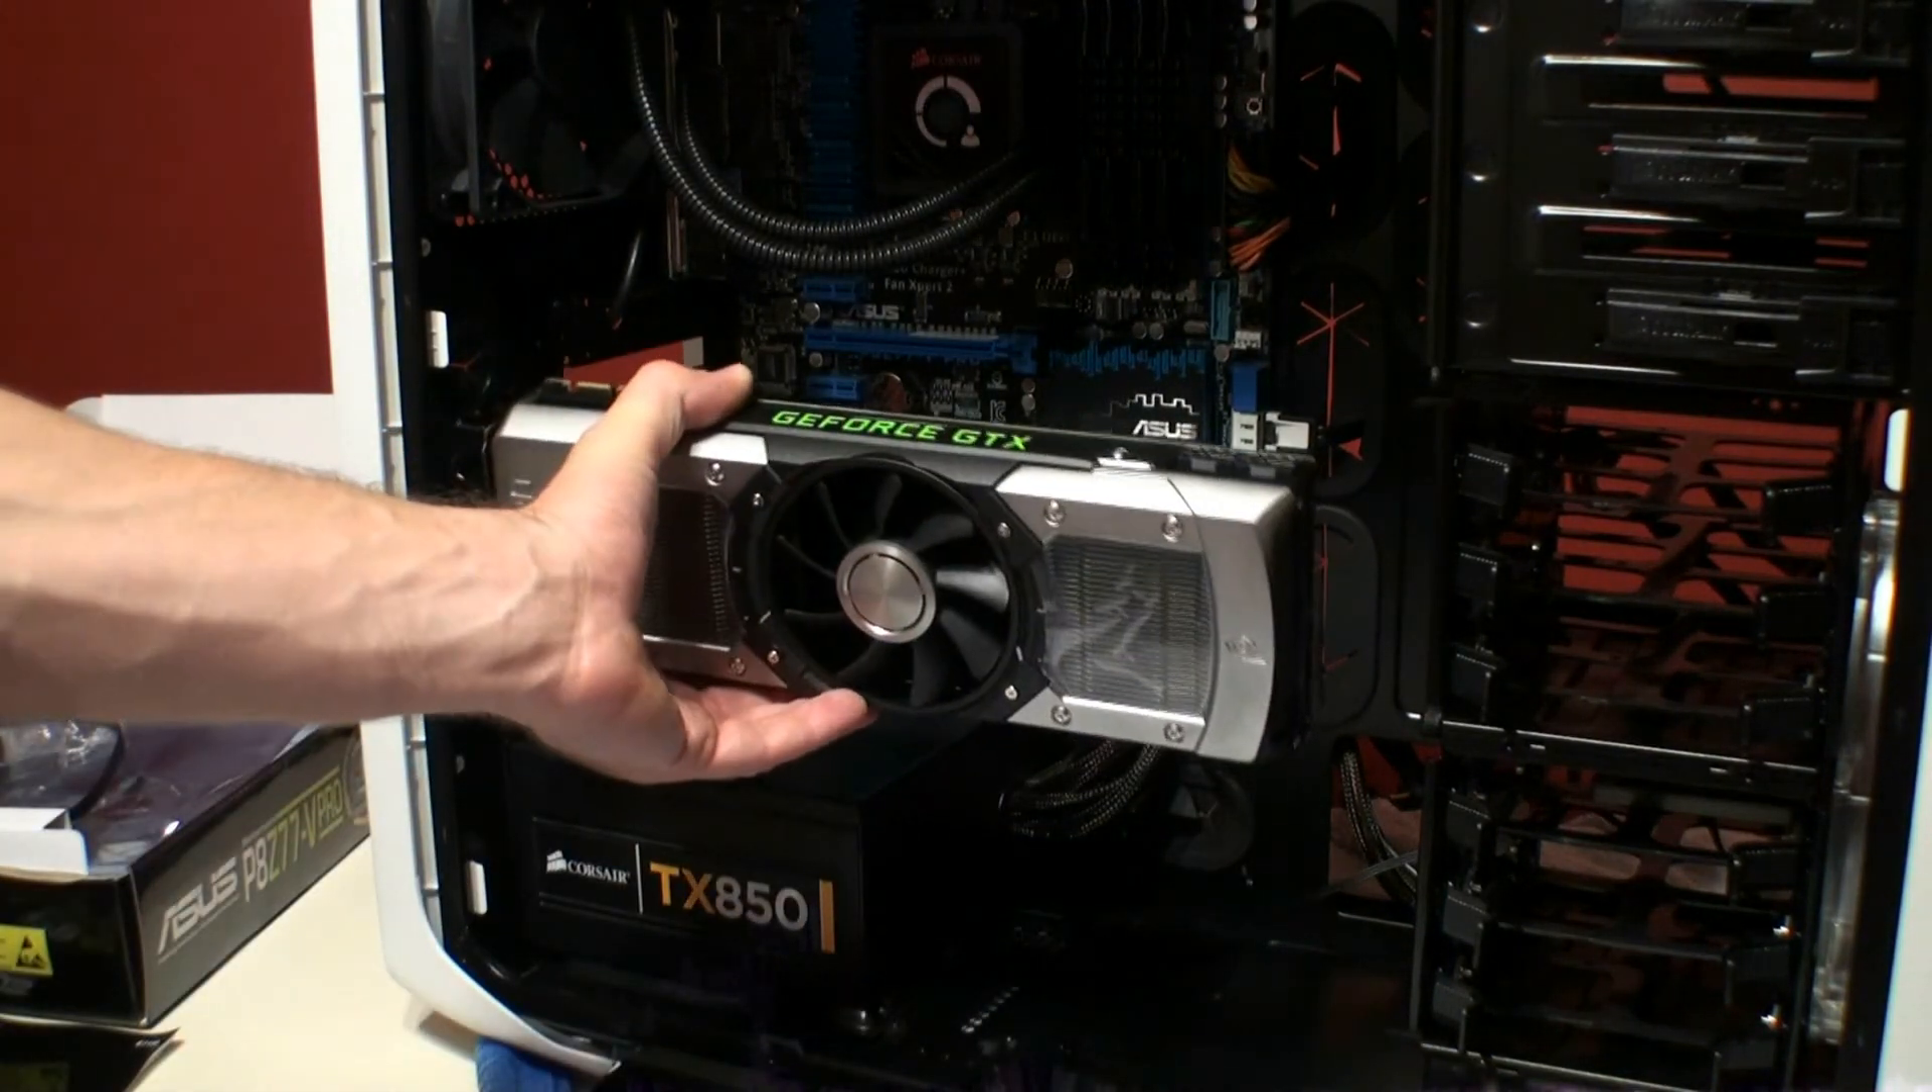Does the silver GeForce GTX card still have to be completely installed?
Yes.